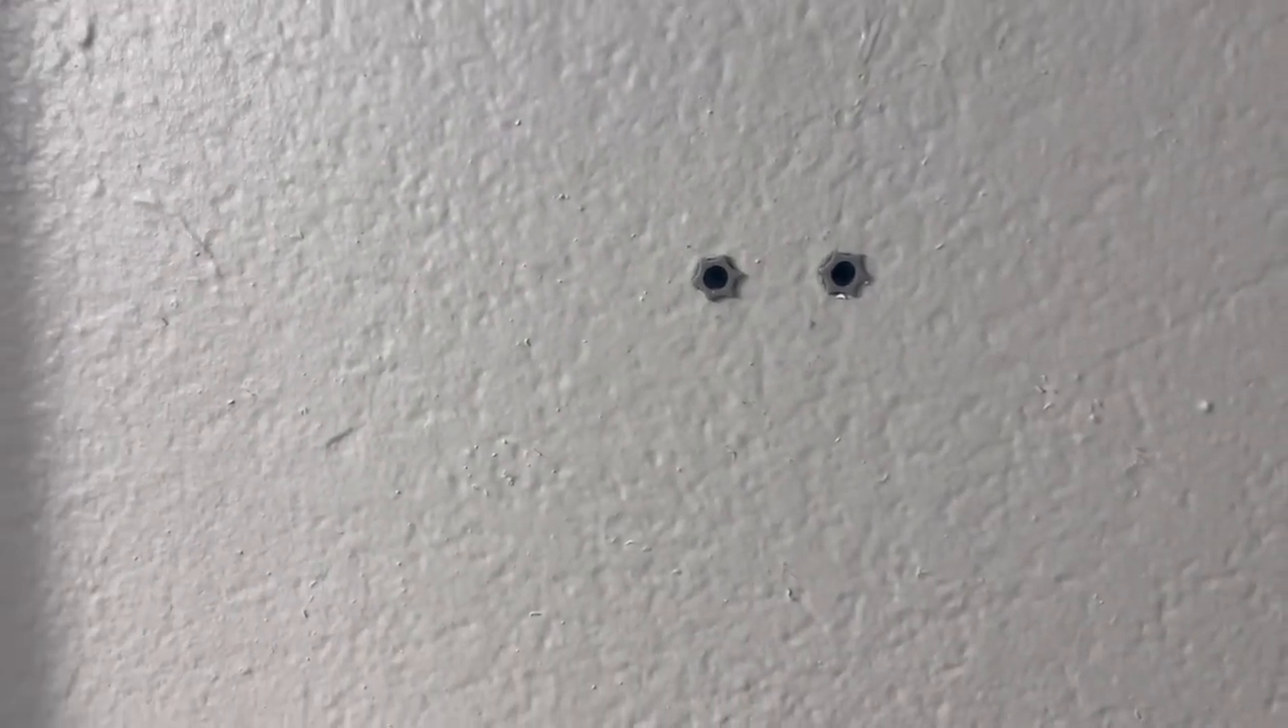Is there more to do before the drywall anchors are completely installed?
No.